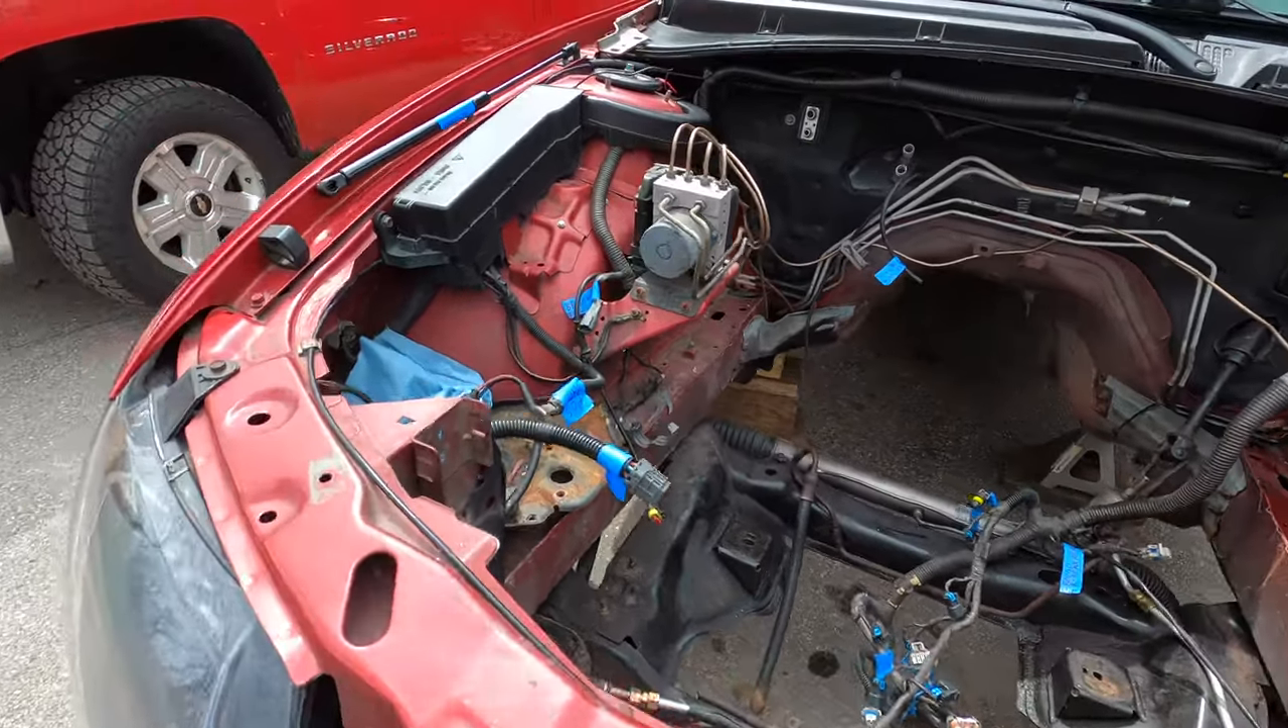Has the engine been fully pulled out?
Yes.